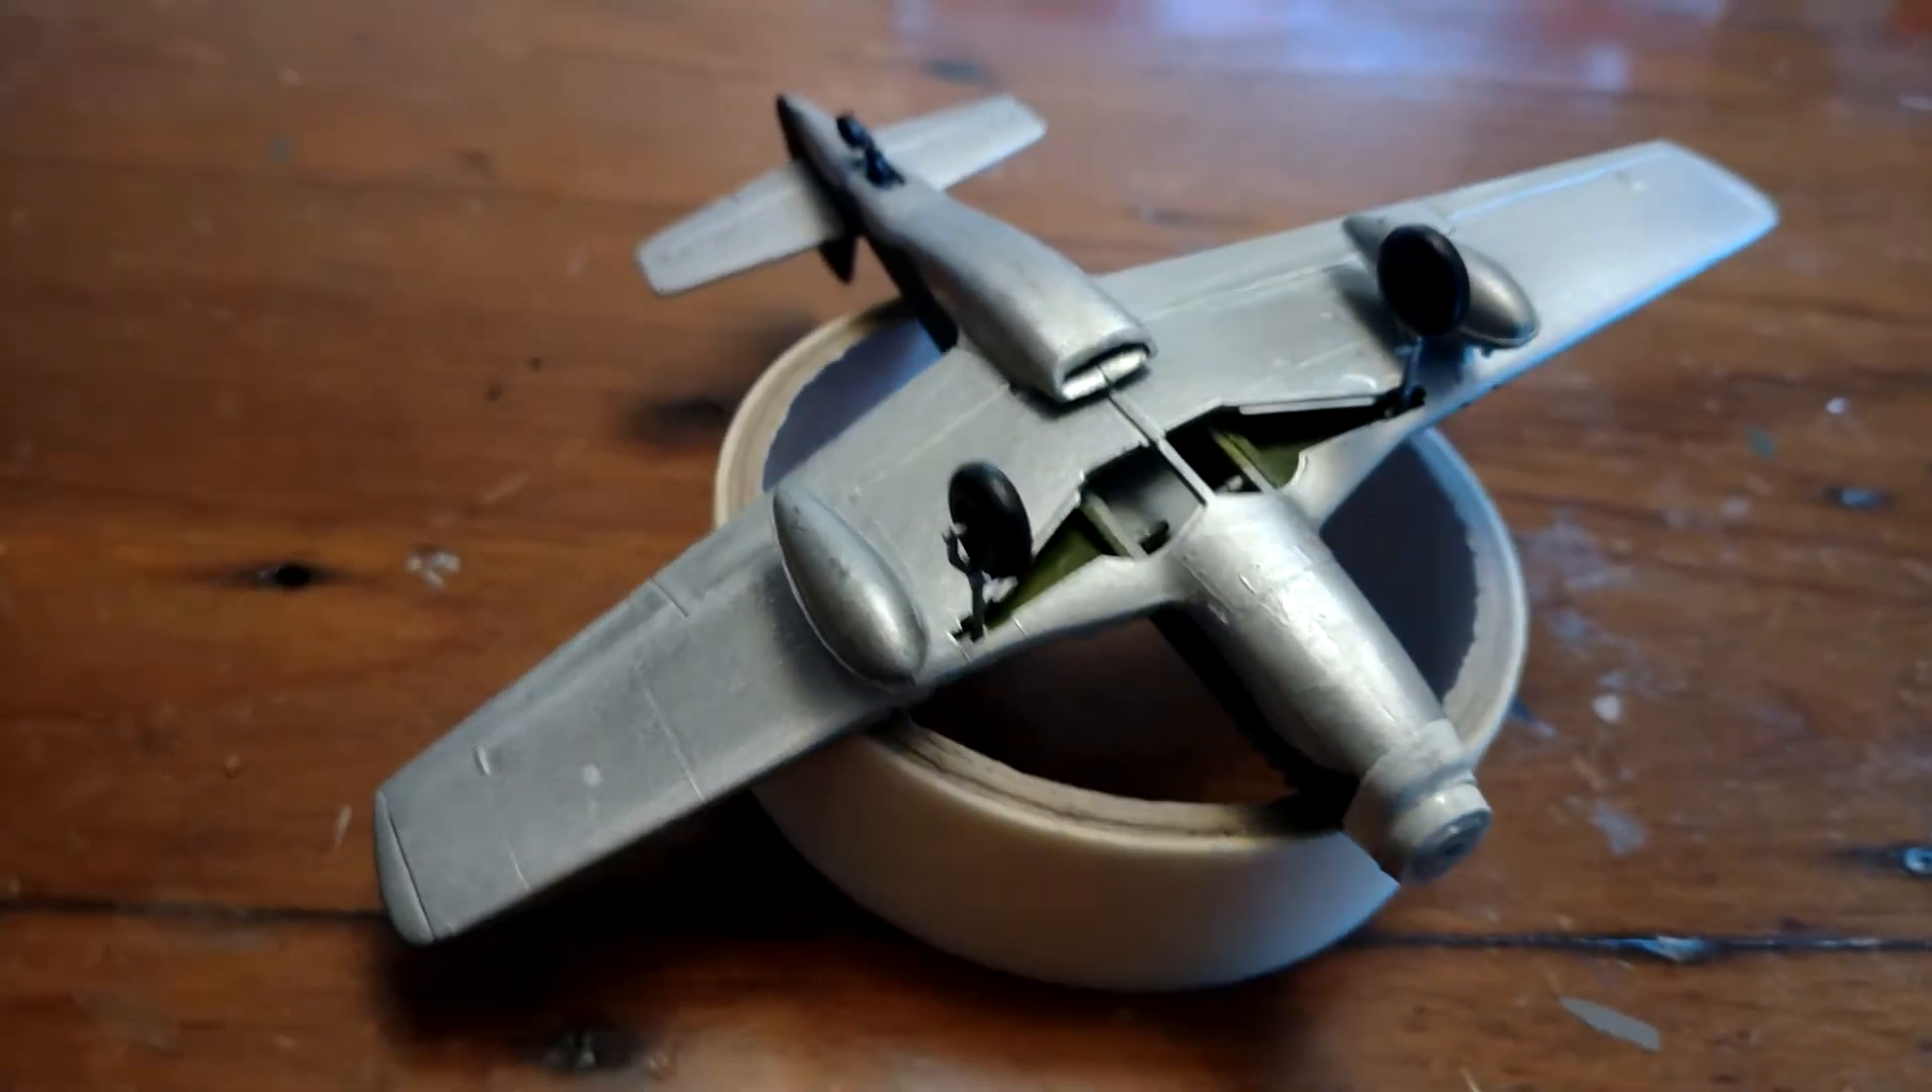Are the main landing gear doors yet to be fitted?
Yes.